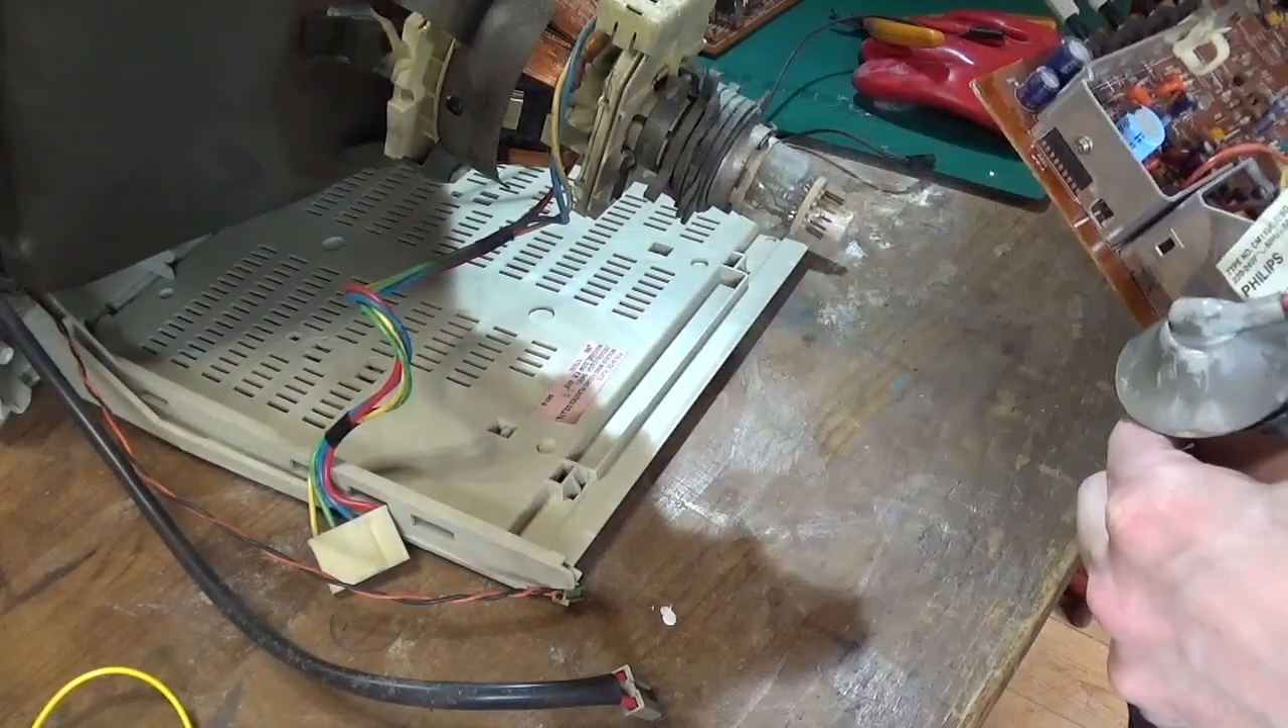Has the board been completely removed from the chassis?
Yes.